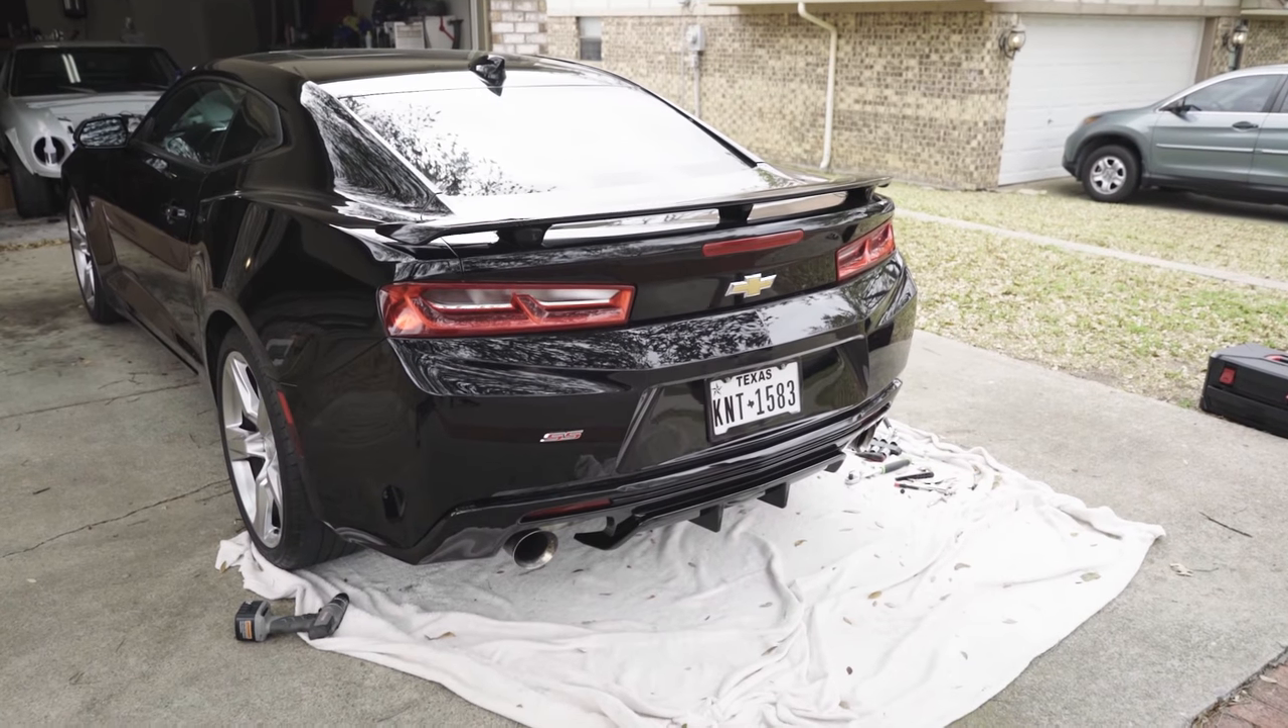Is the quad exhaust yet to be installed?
Yes.